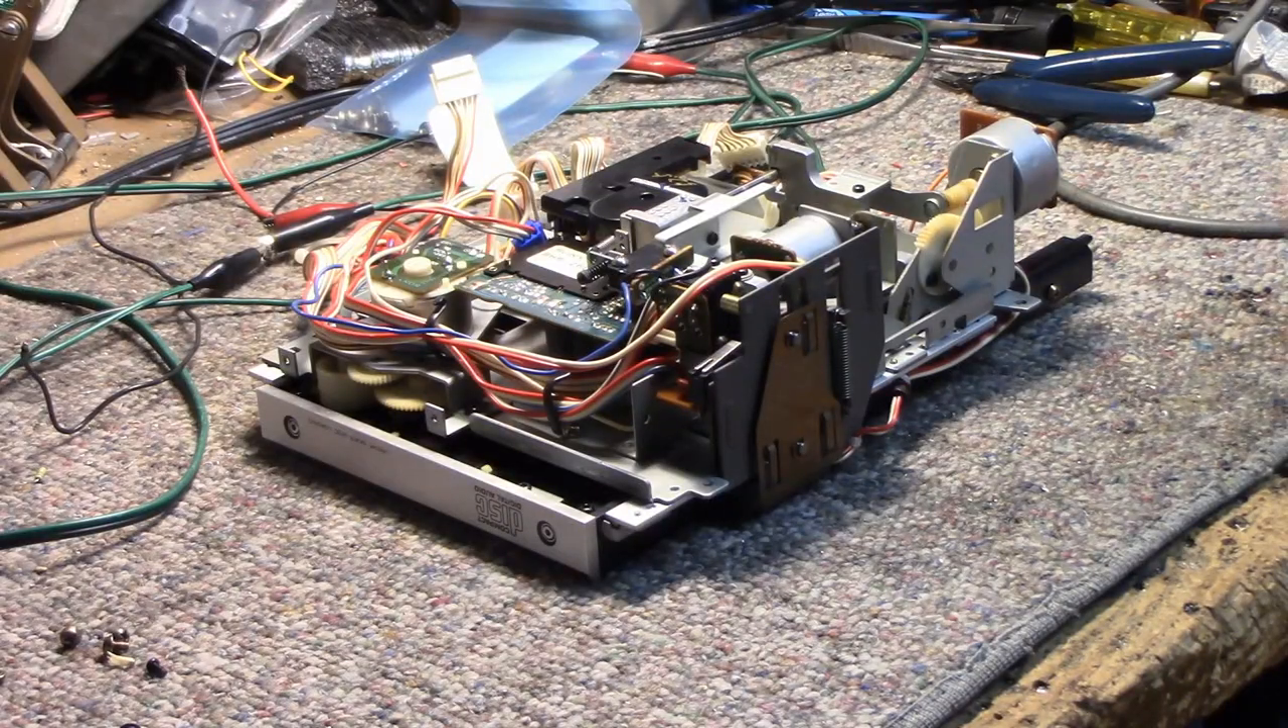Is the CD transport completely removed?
Yes.